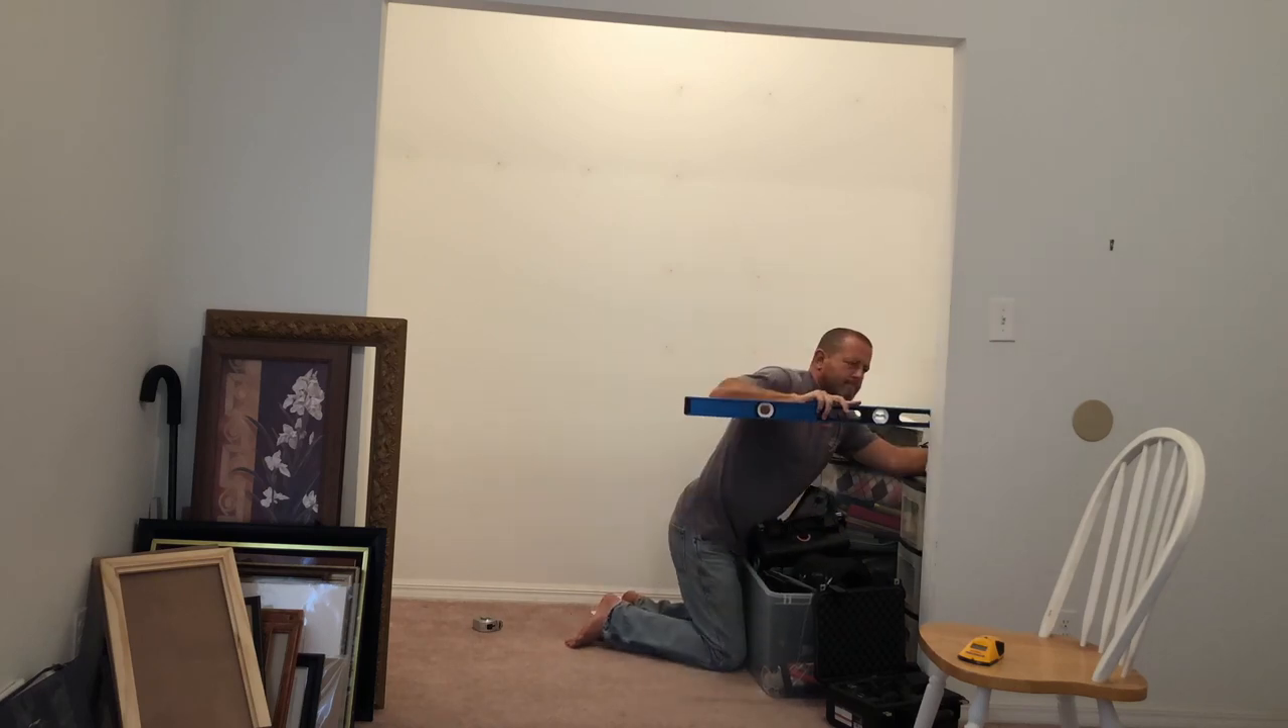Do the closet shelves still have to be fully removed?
No.